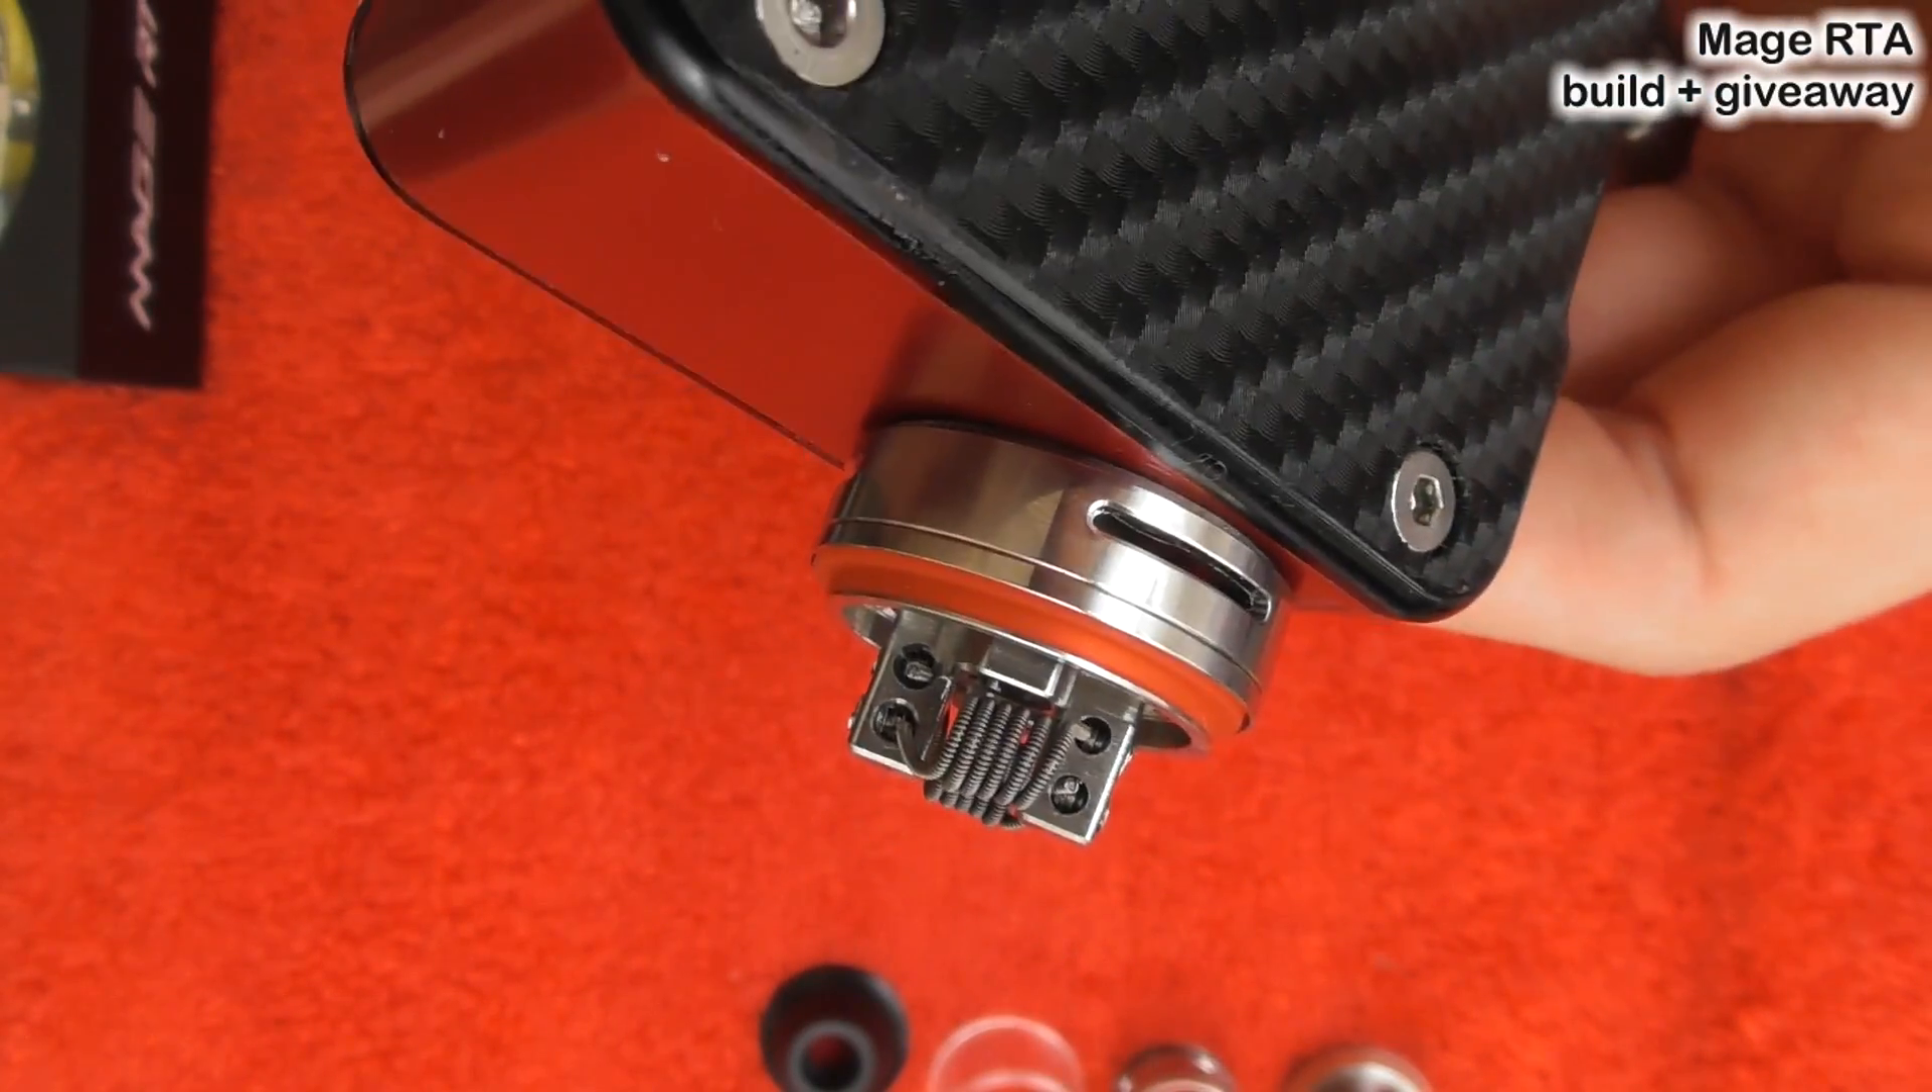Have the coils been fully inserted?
Yes.